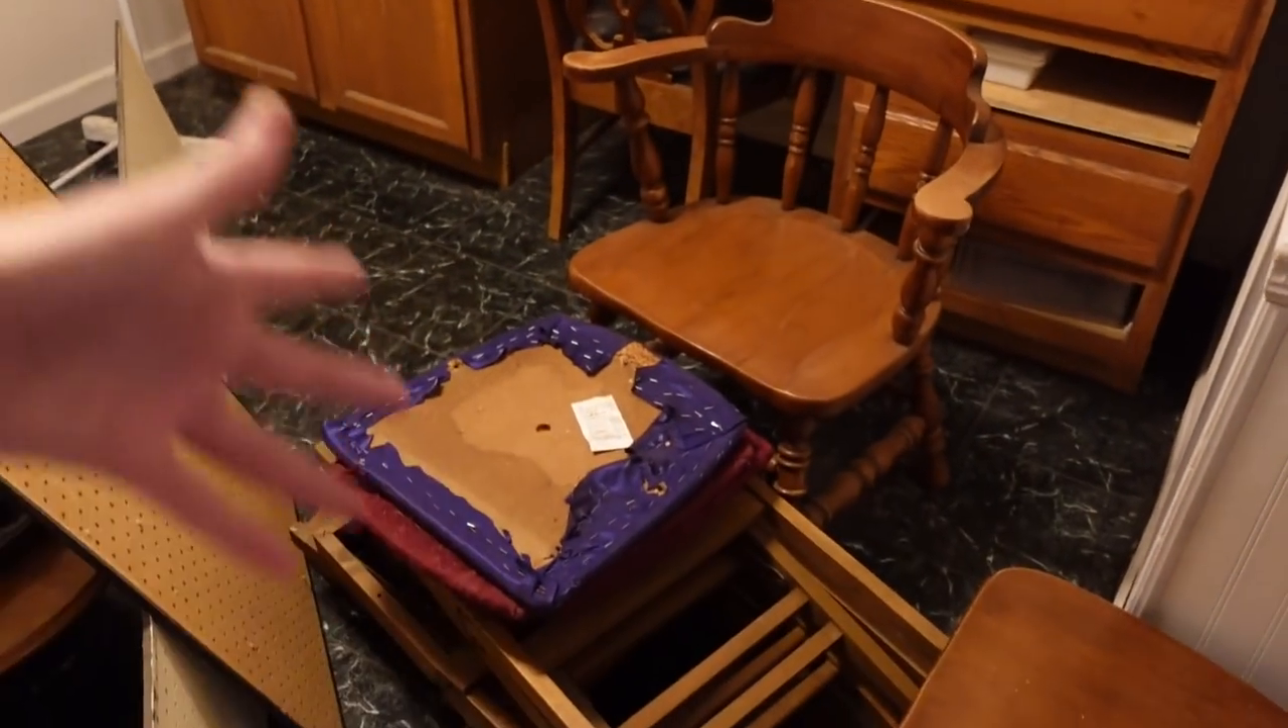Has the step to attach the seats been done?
No.